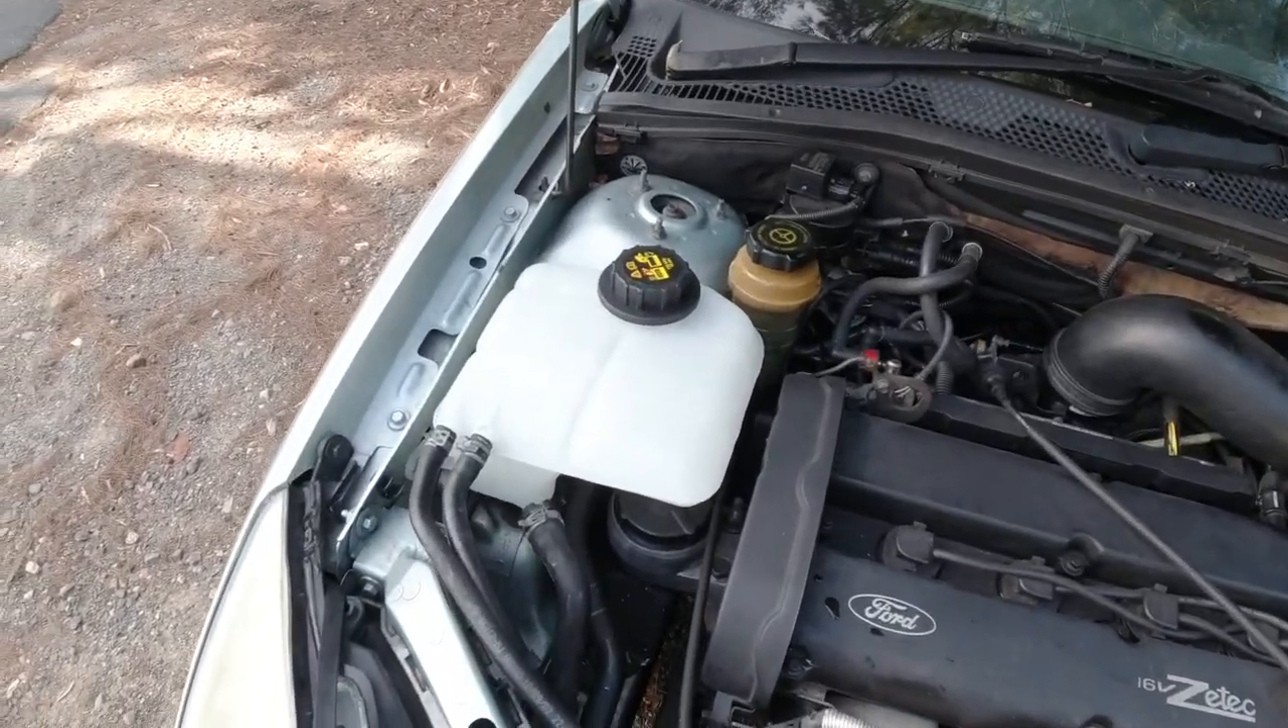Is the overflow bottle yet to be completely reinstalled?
No.